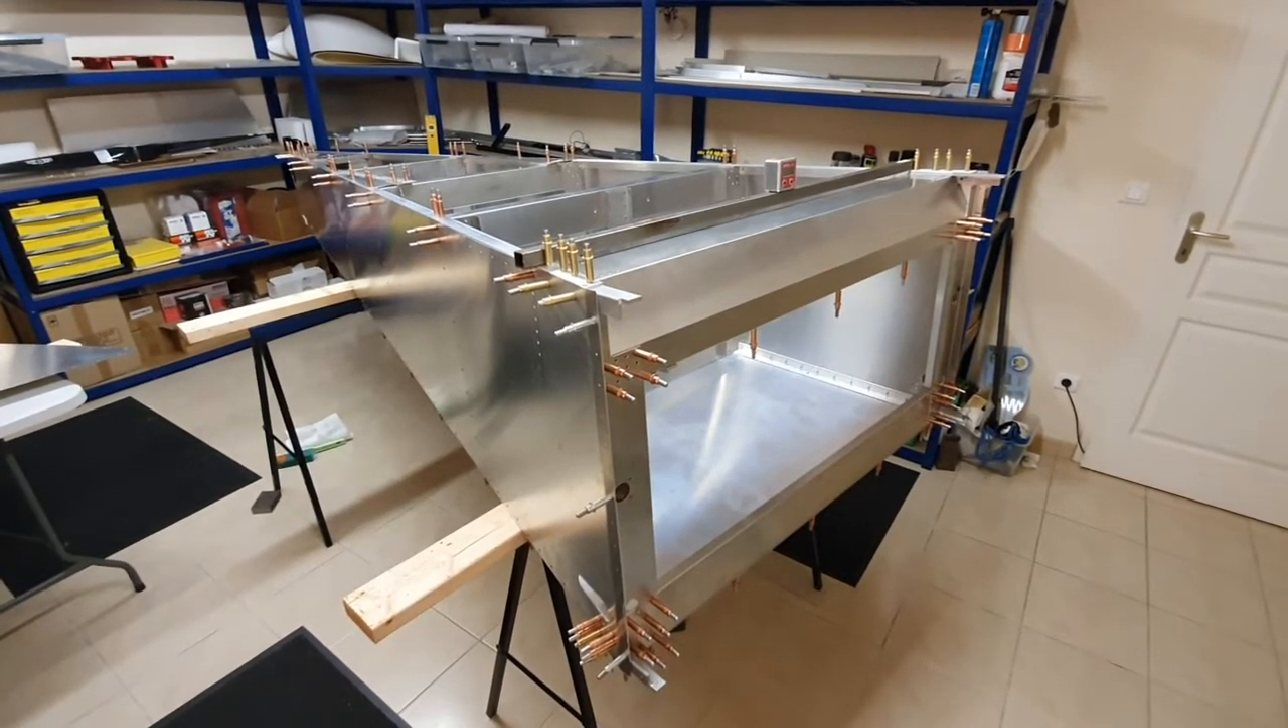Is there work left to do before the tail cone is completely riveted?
Yes.